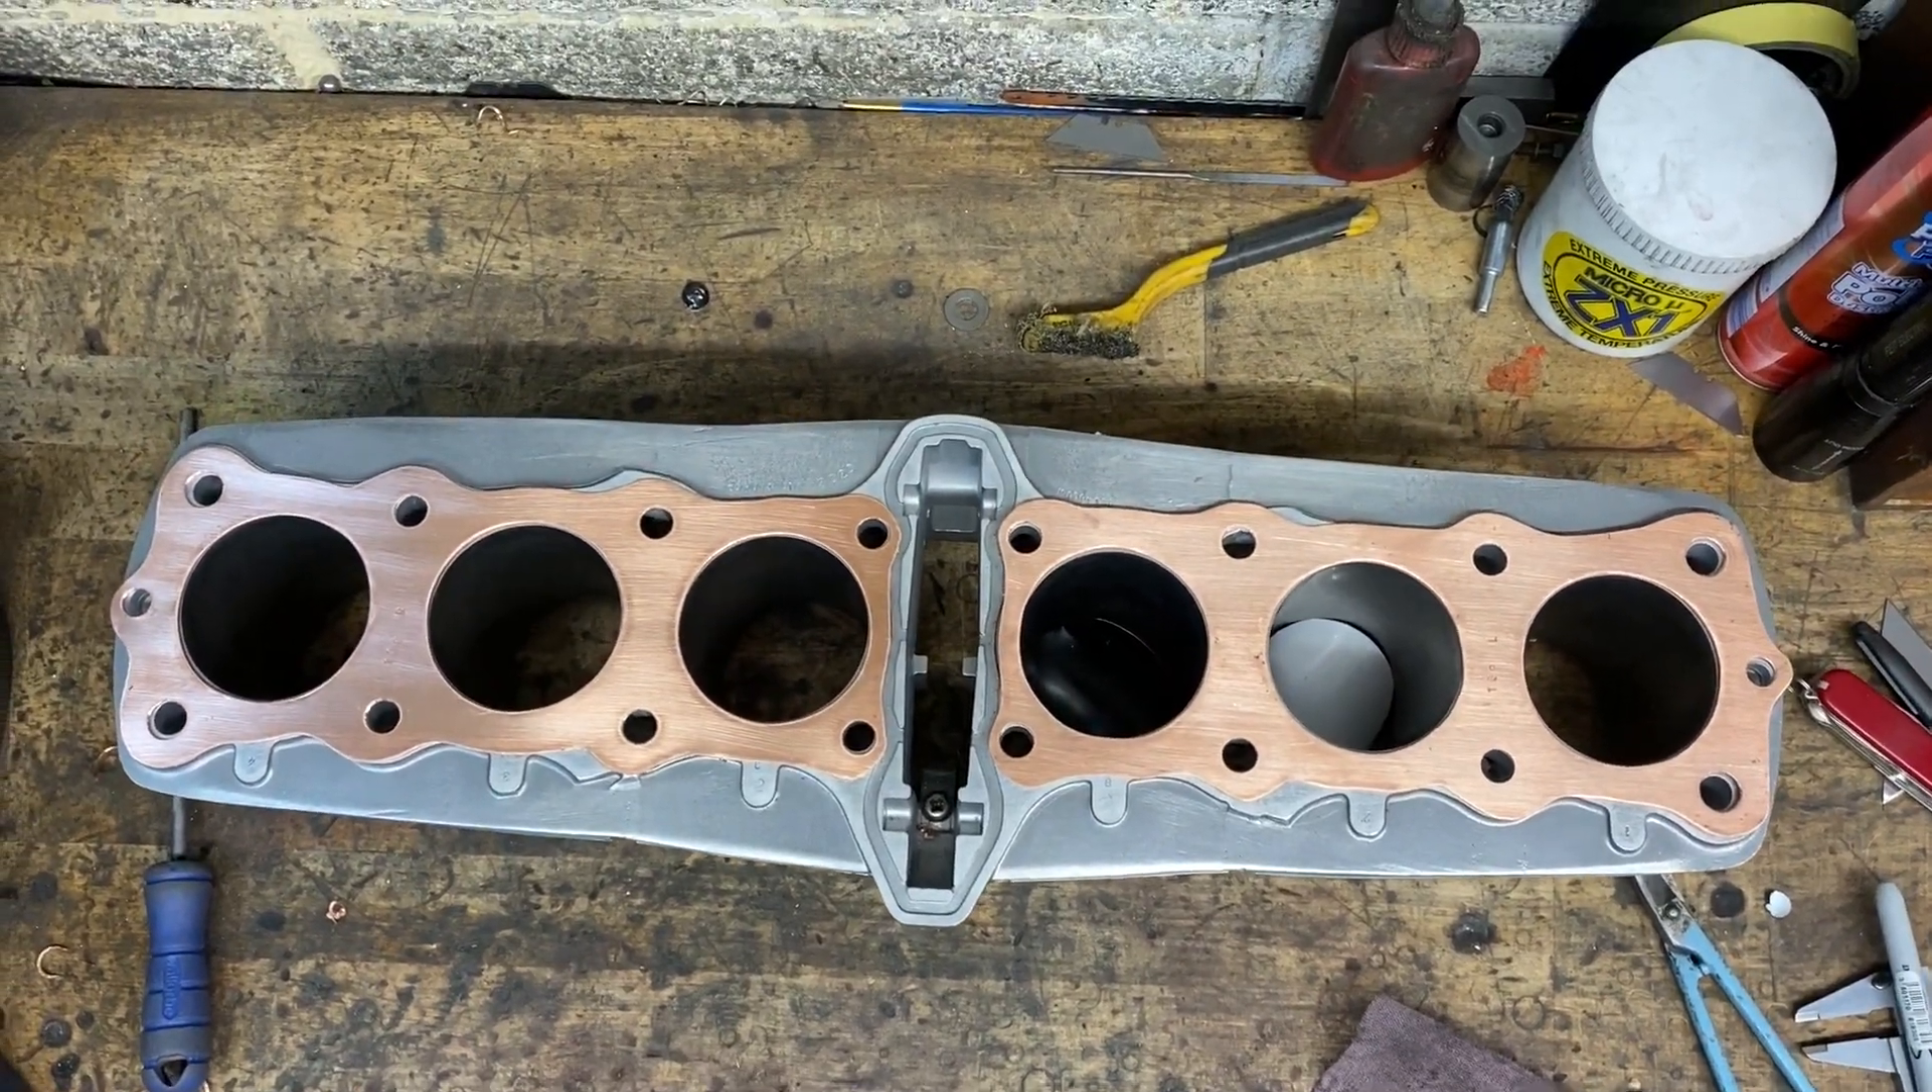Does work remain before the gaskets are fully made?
No.